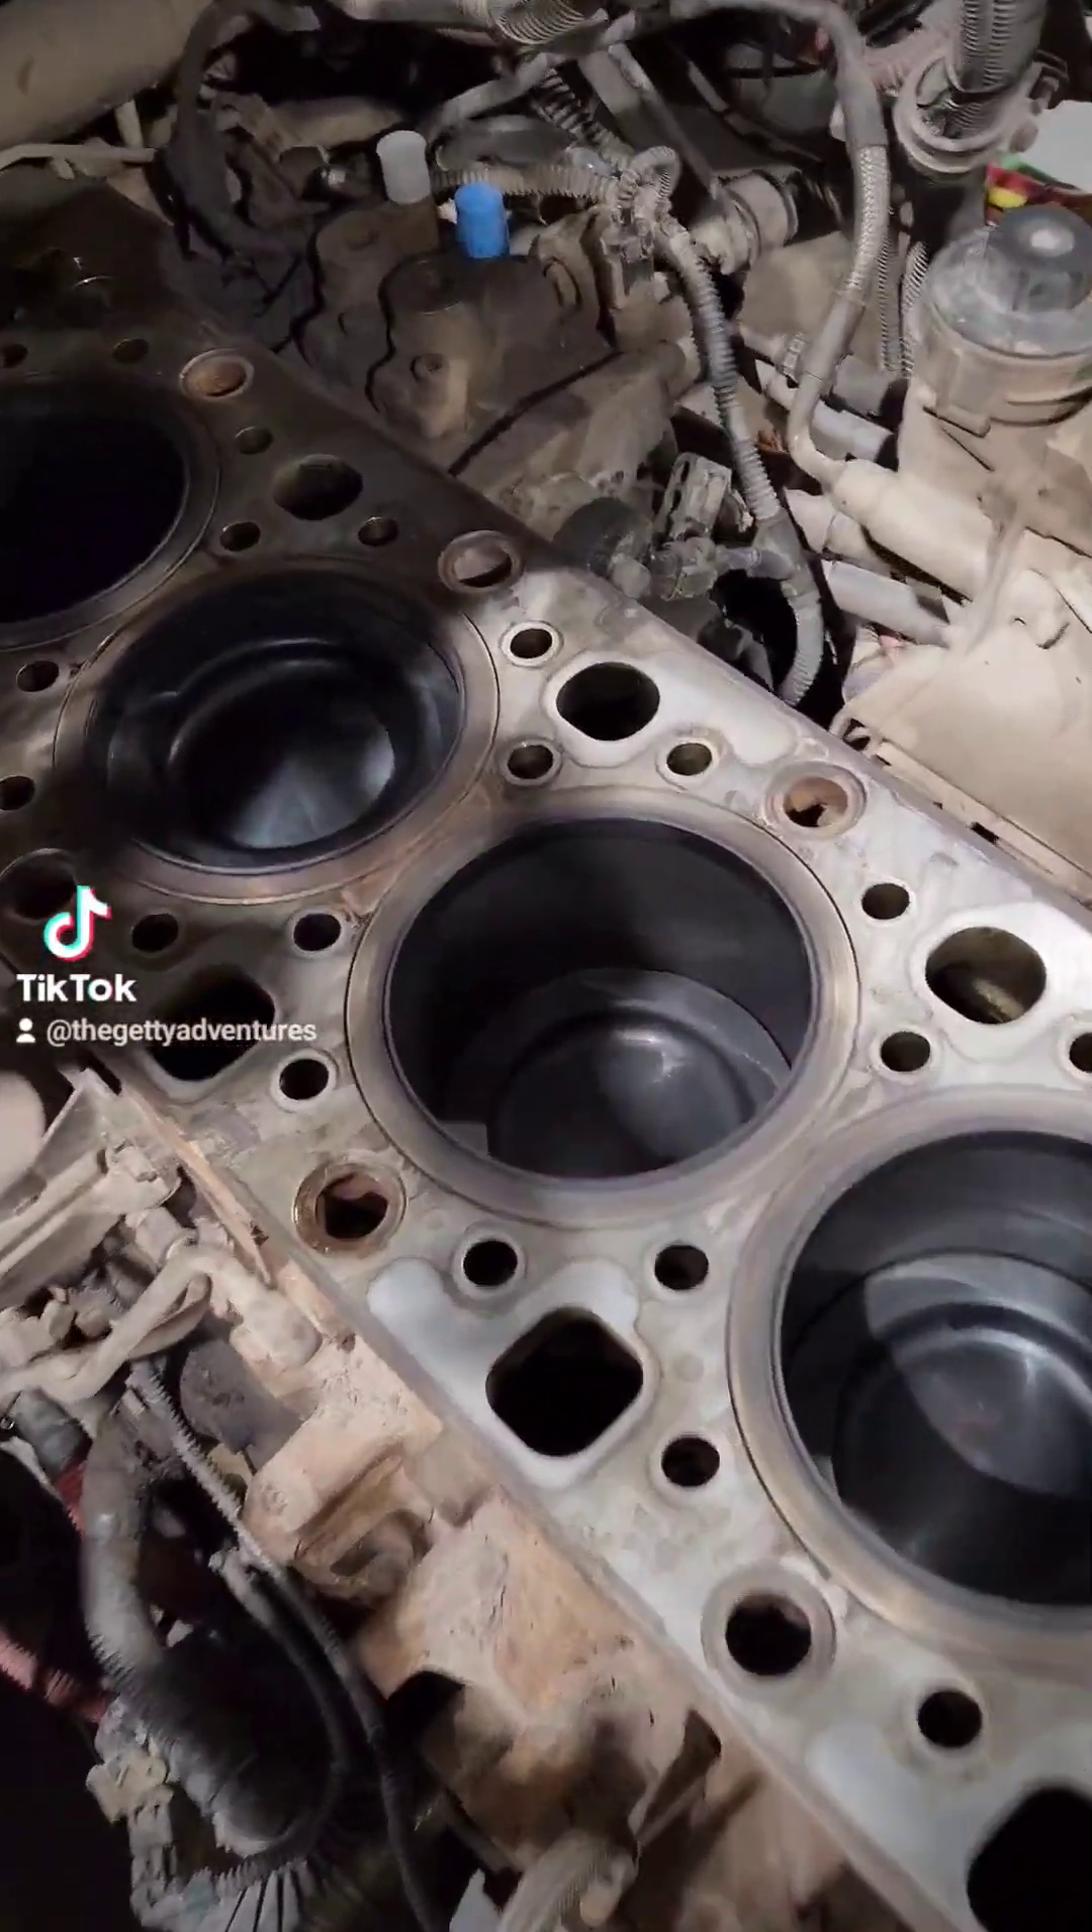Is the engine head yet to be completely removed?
No.